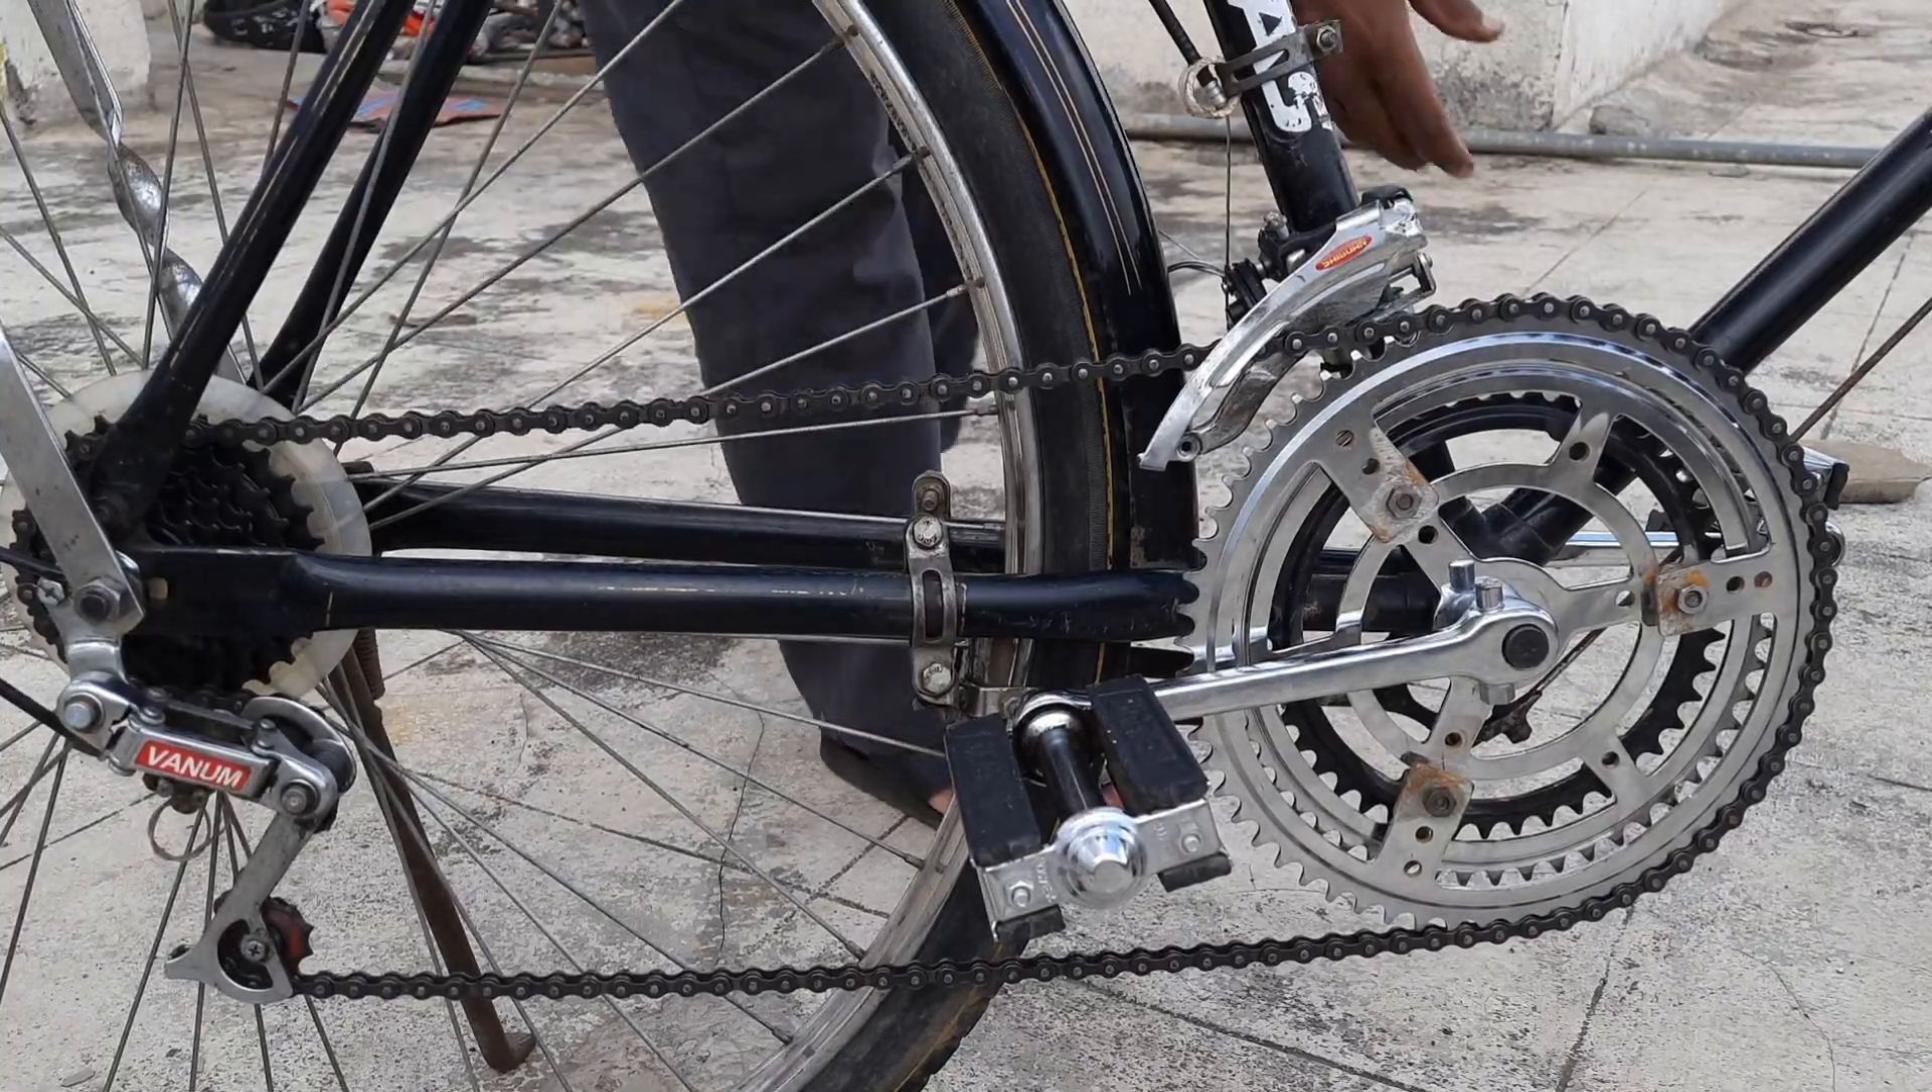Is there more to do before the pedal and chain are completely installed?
No.